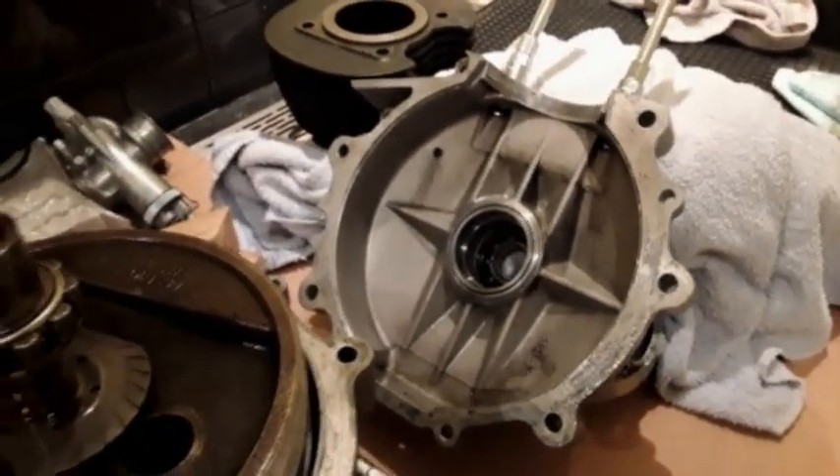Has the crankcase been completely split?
Yes.